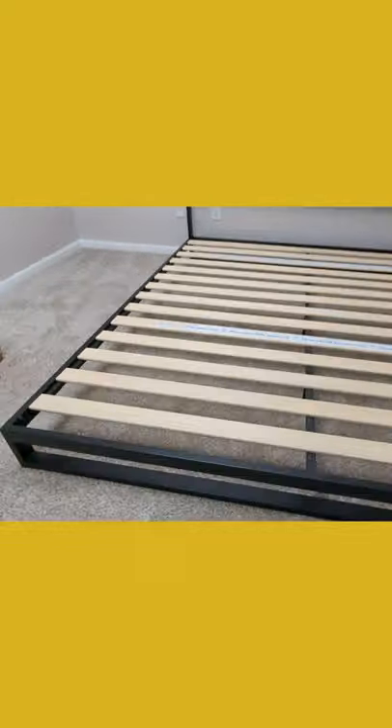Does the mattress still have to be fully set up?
Yes.